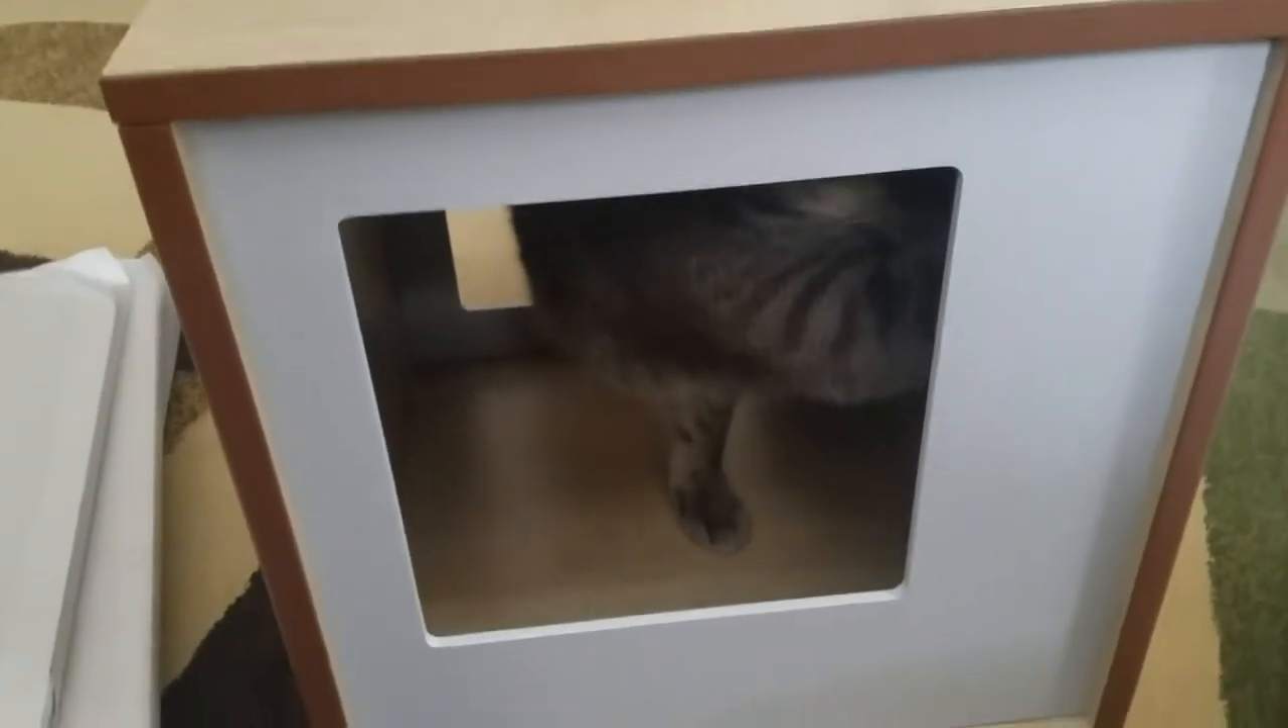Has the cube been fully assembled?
Yes.